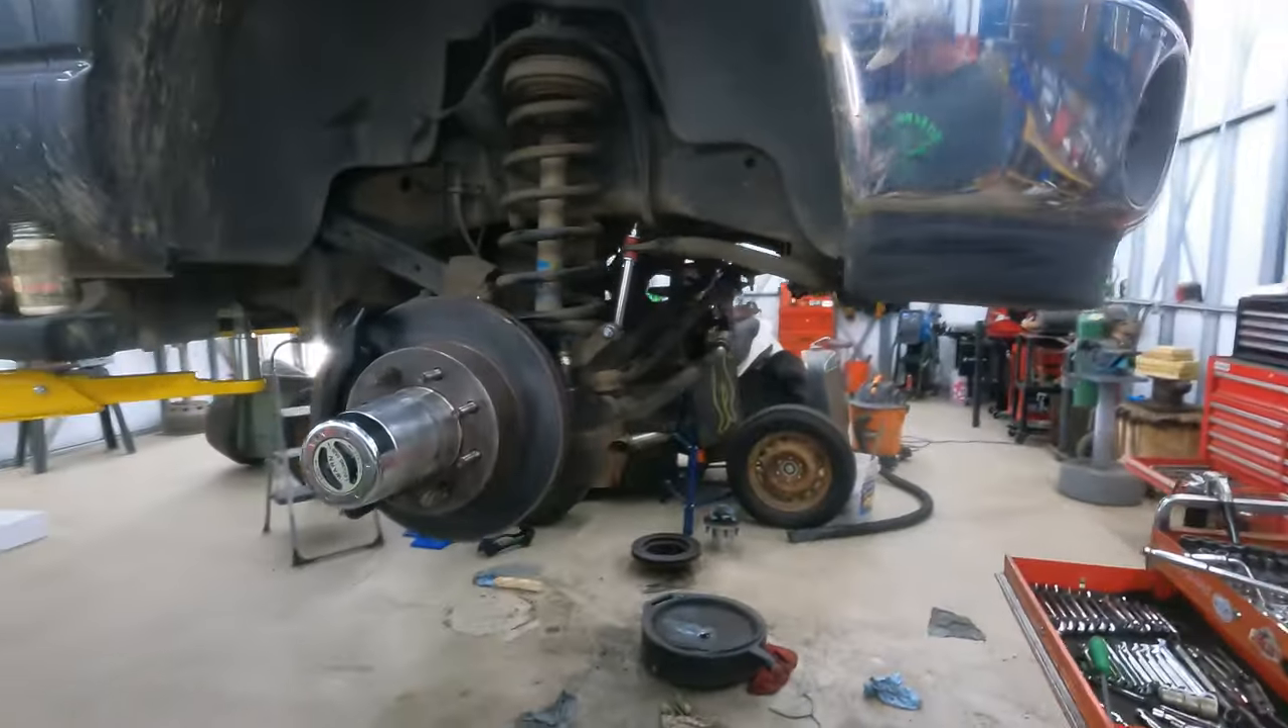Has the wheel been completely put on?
No.